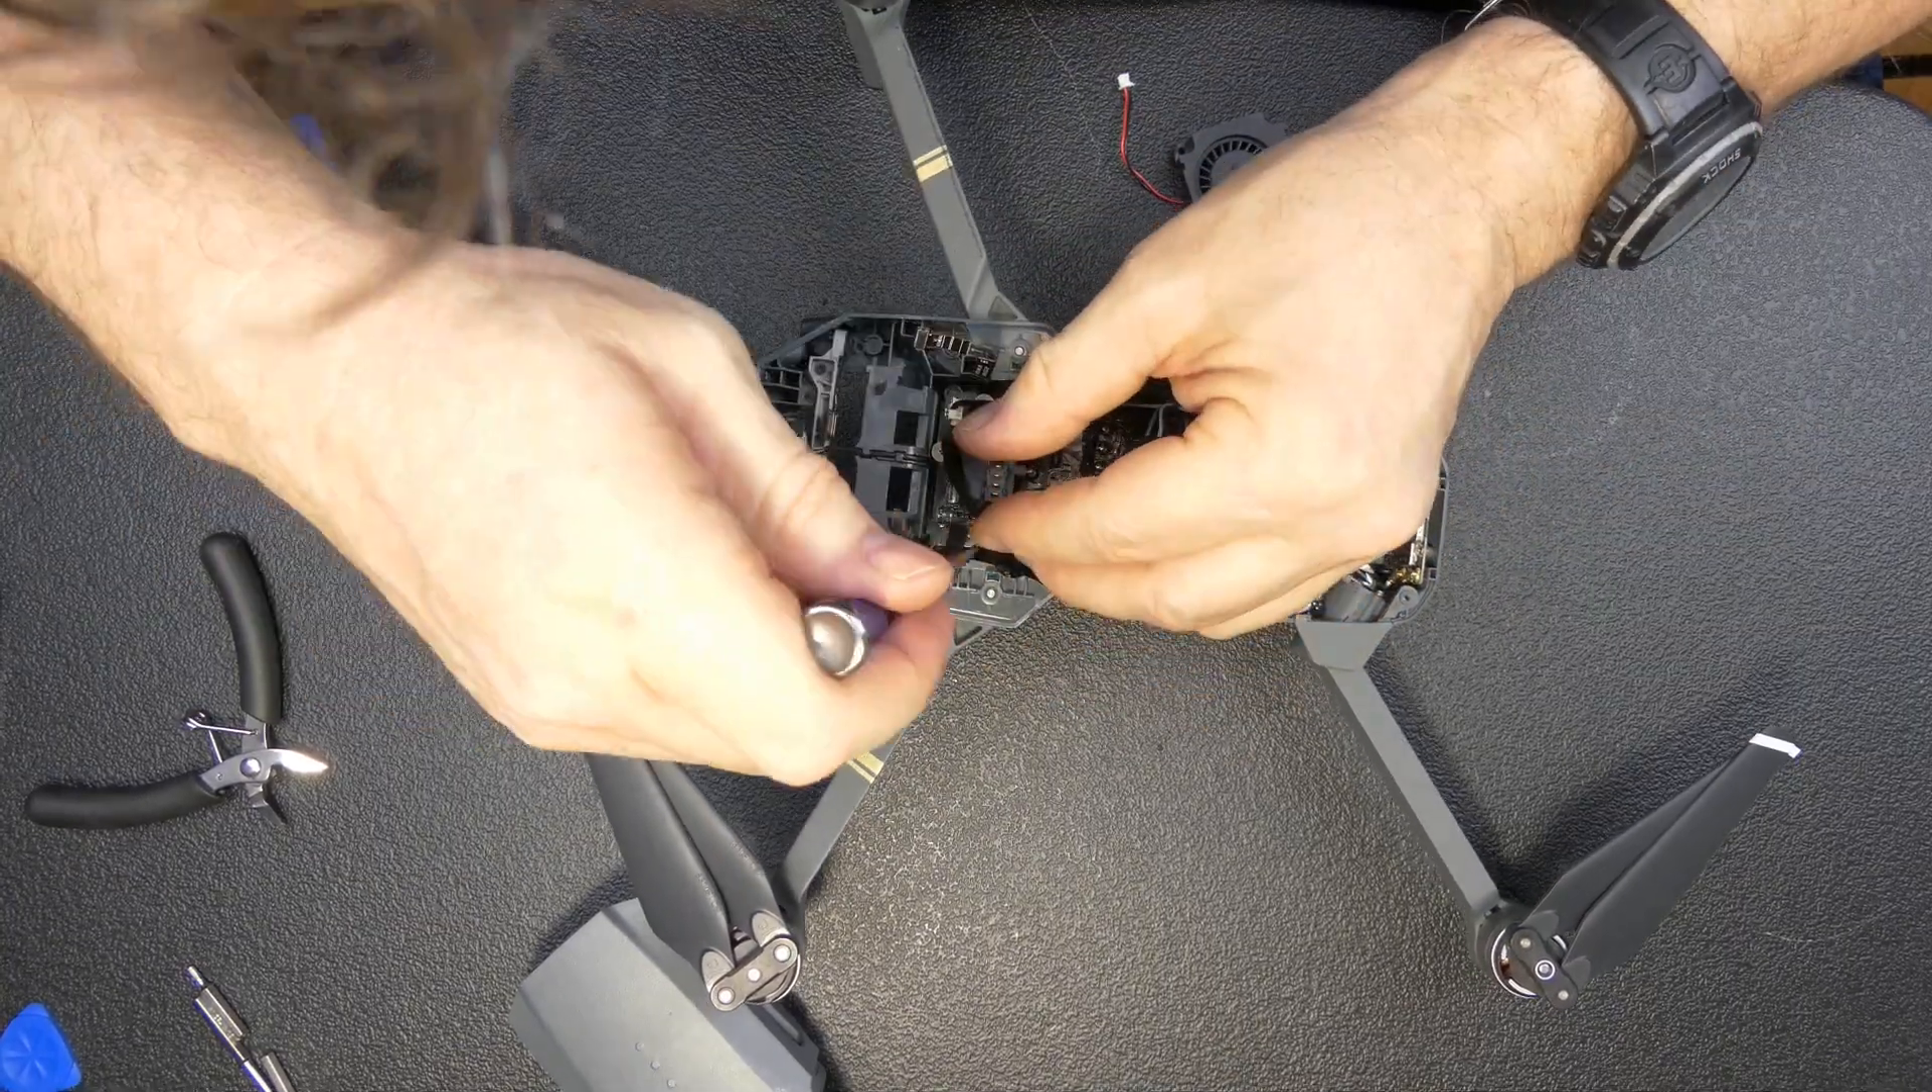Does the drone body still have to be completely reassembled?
Yes.